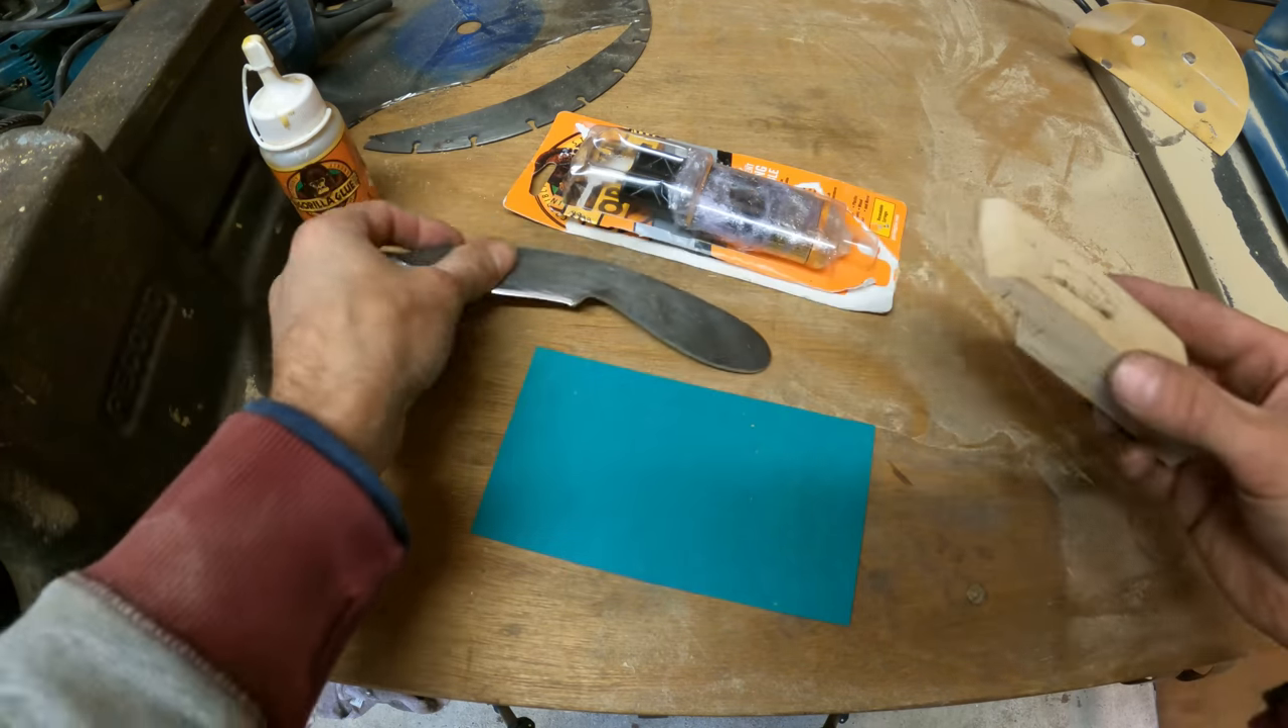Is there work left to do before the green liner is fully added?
Yes.